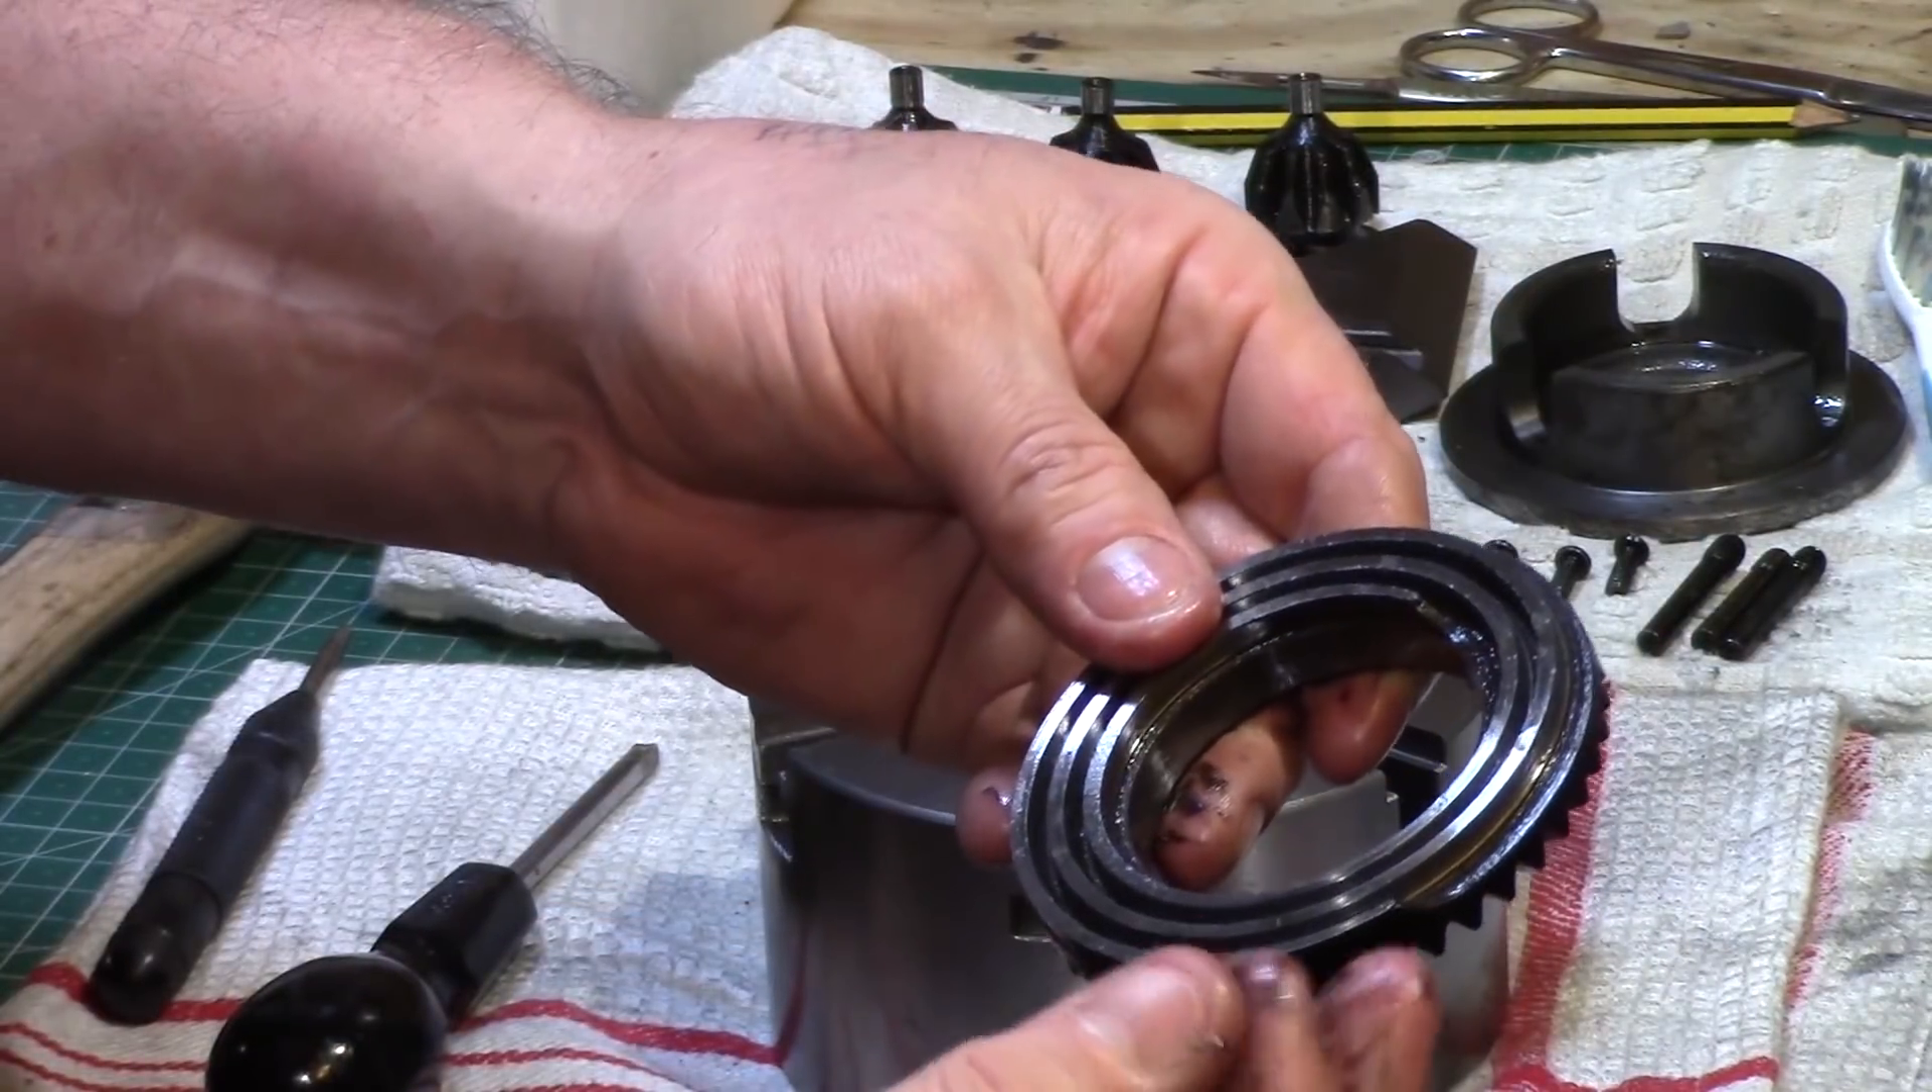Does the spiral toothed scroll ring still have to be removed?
No.